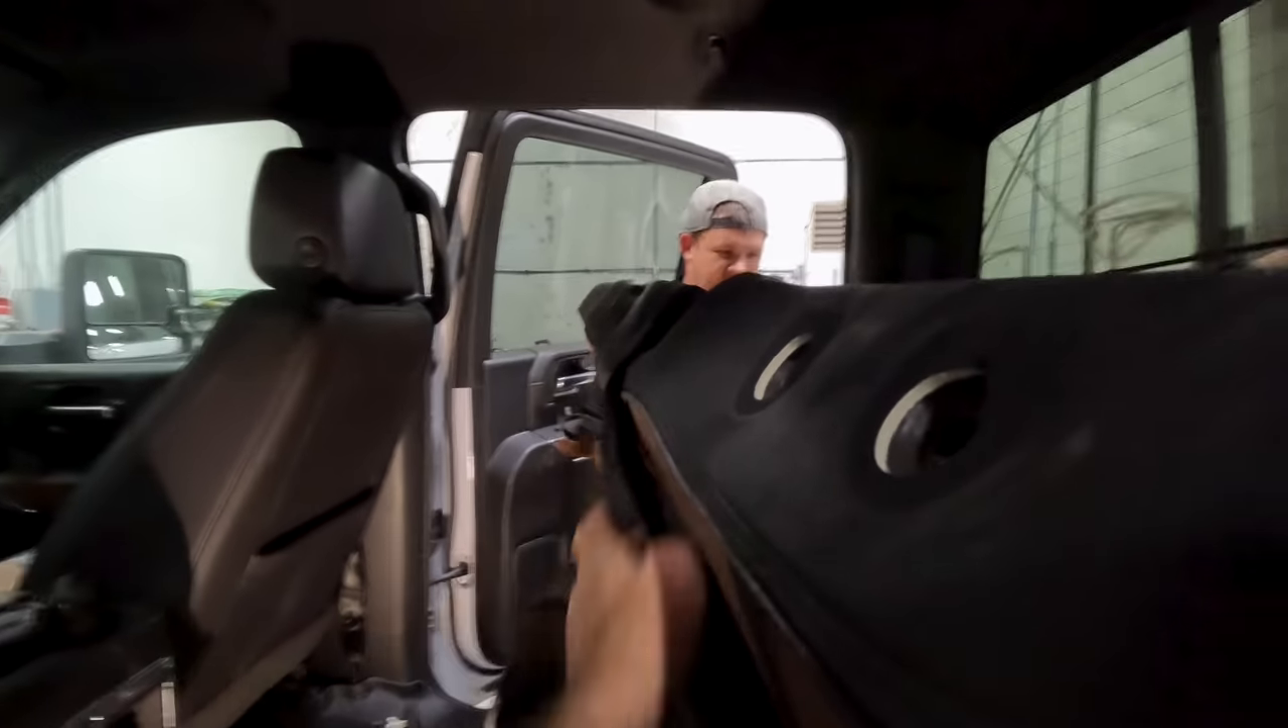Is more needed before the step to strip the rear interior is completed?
Yes.